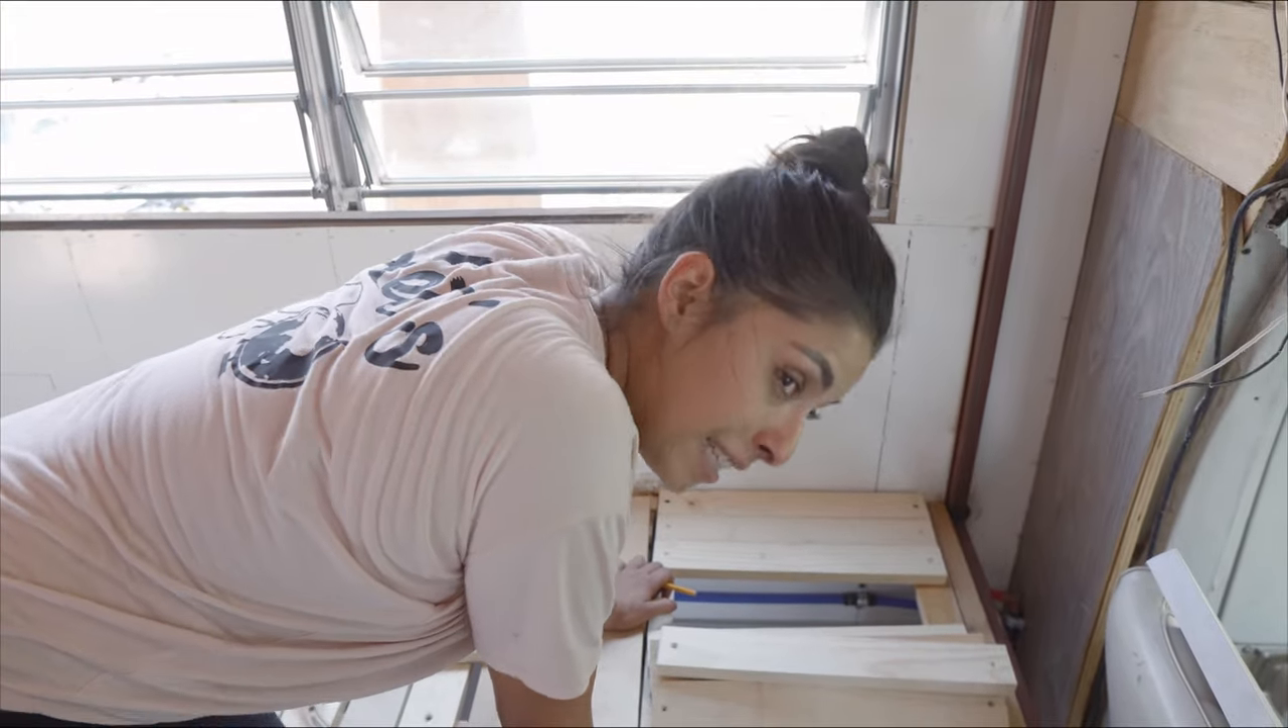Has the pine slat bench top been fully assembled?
No.